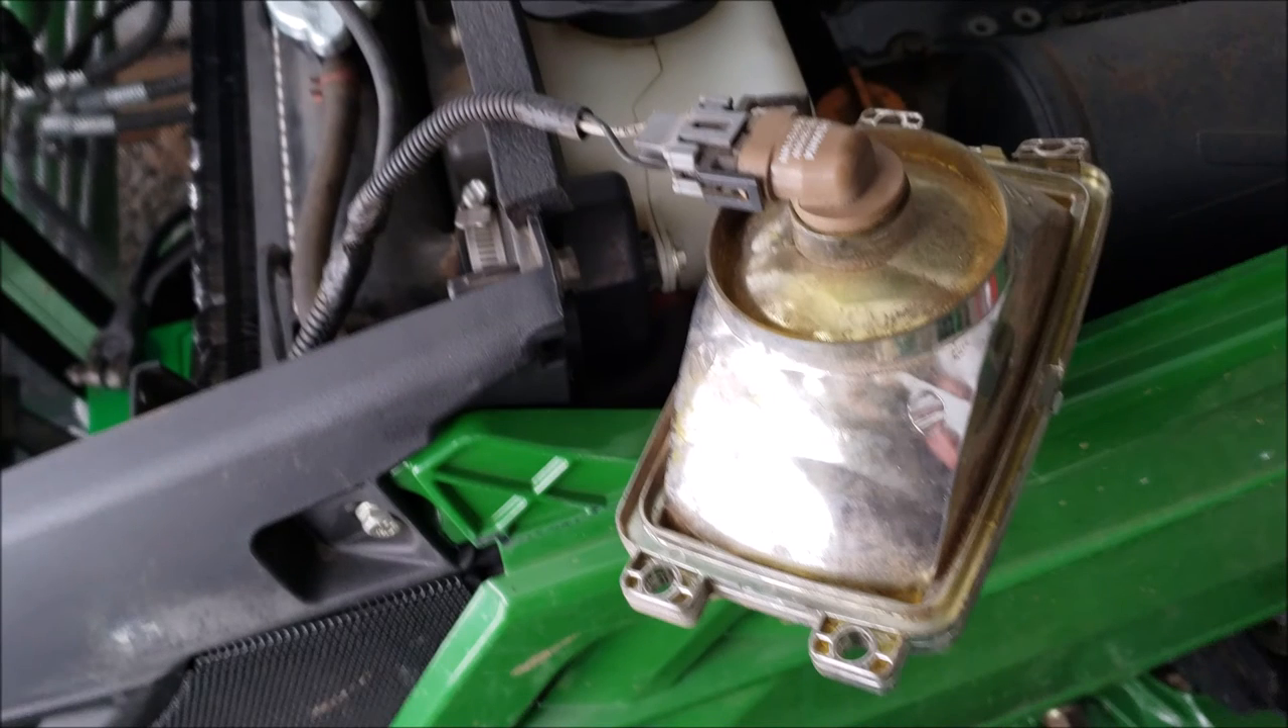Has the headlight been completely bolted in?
No.